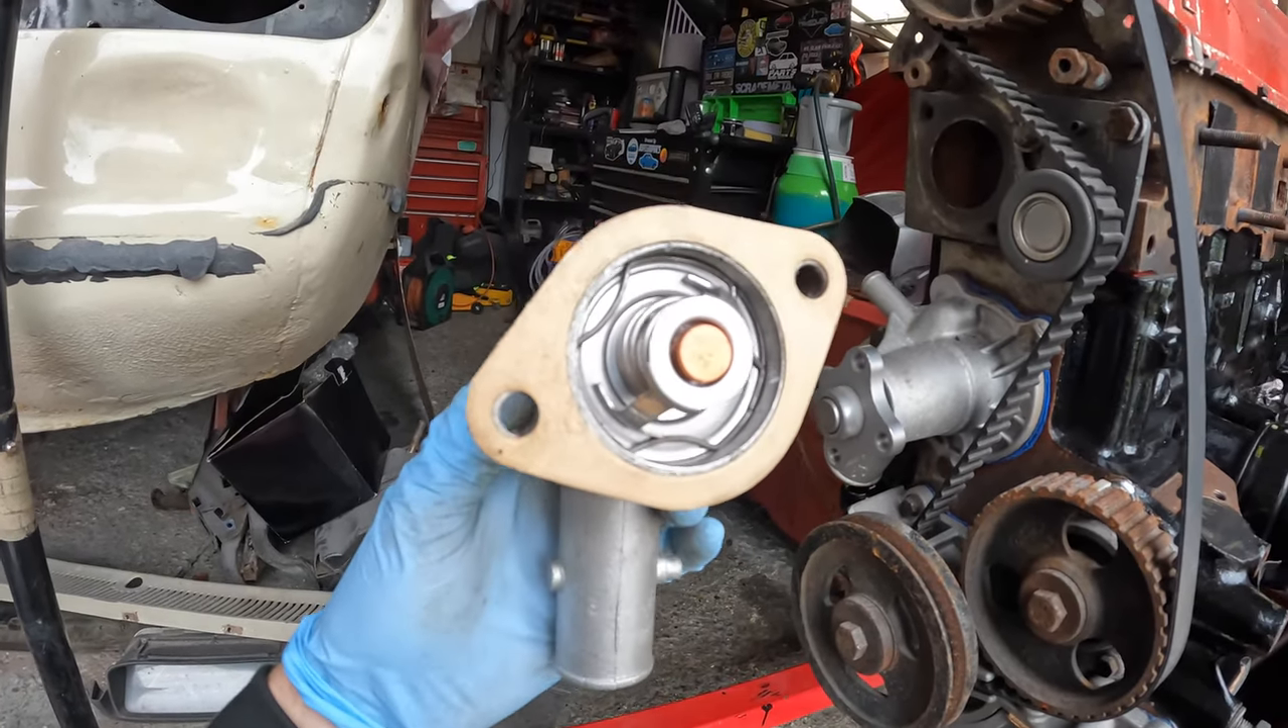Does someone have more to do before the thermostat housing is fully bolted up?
Yes.